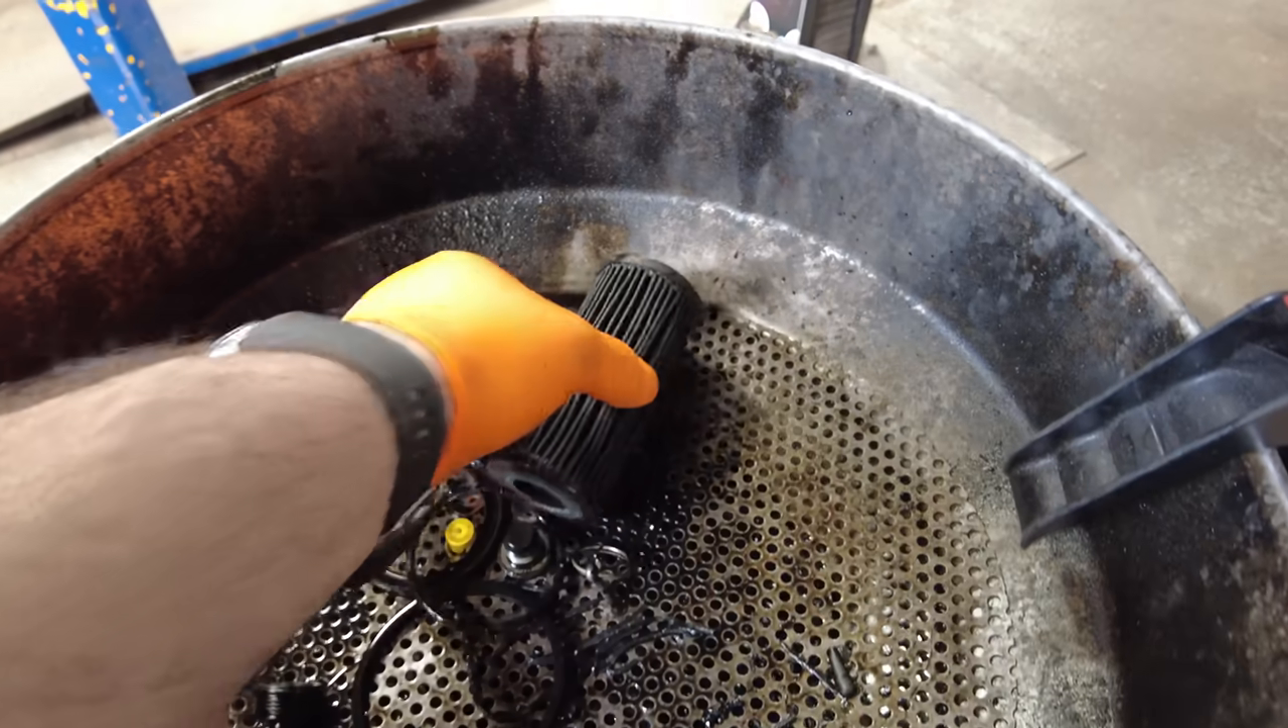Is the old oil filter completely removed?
Yes.